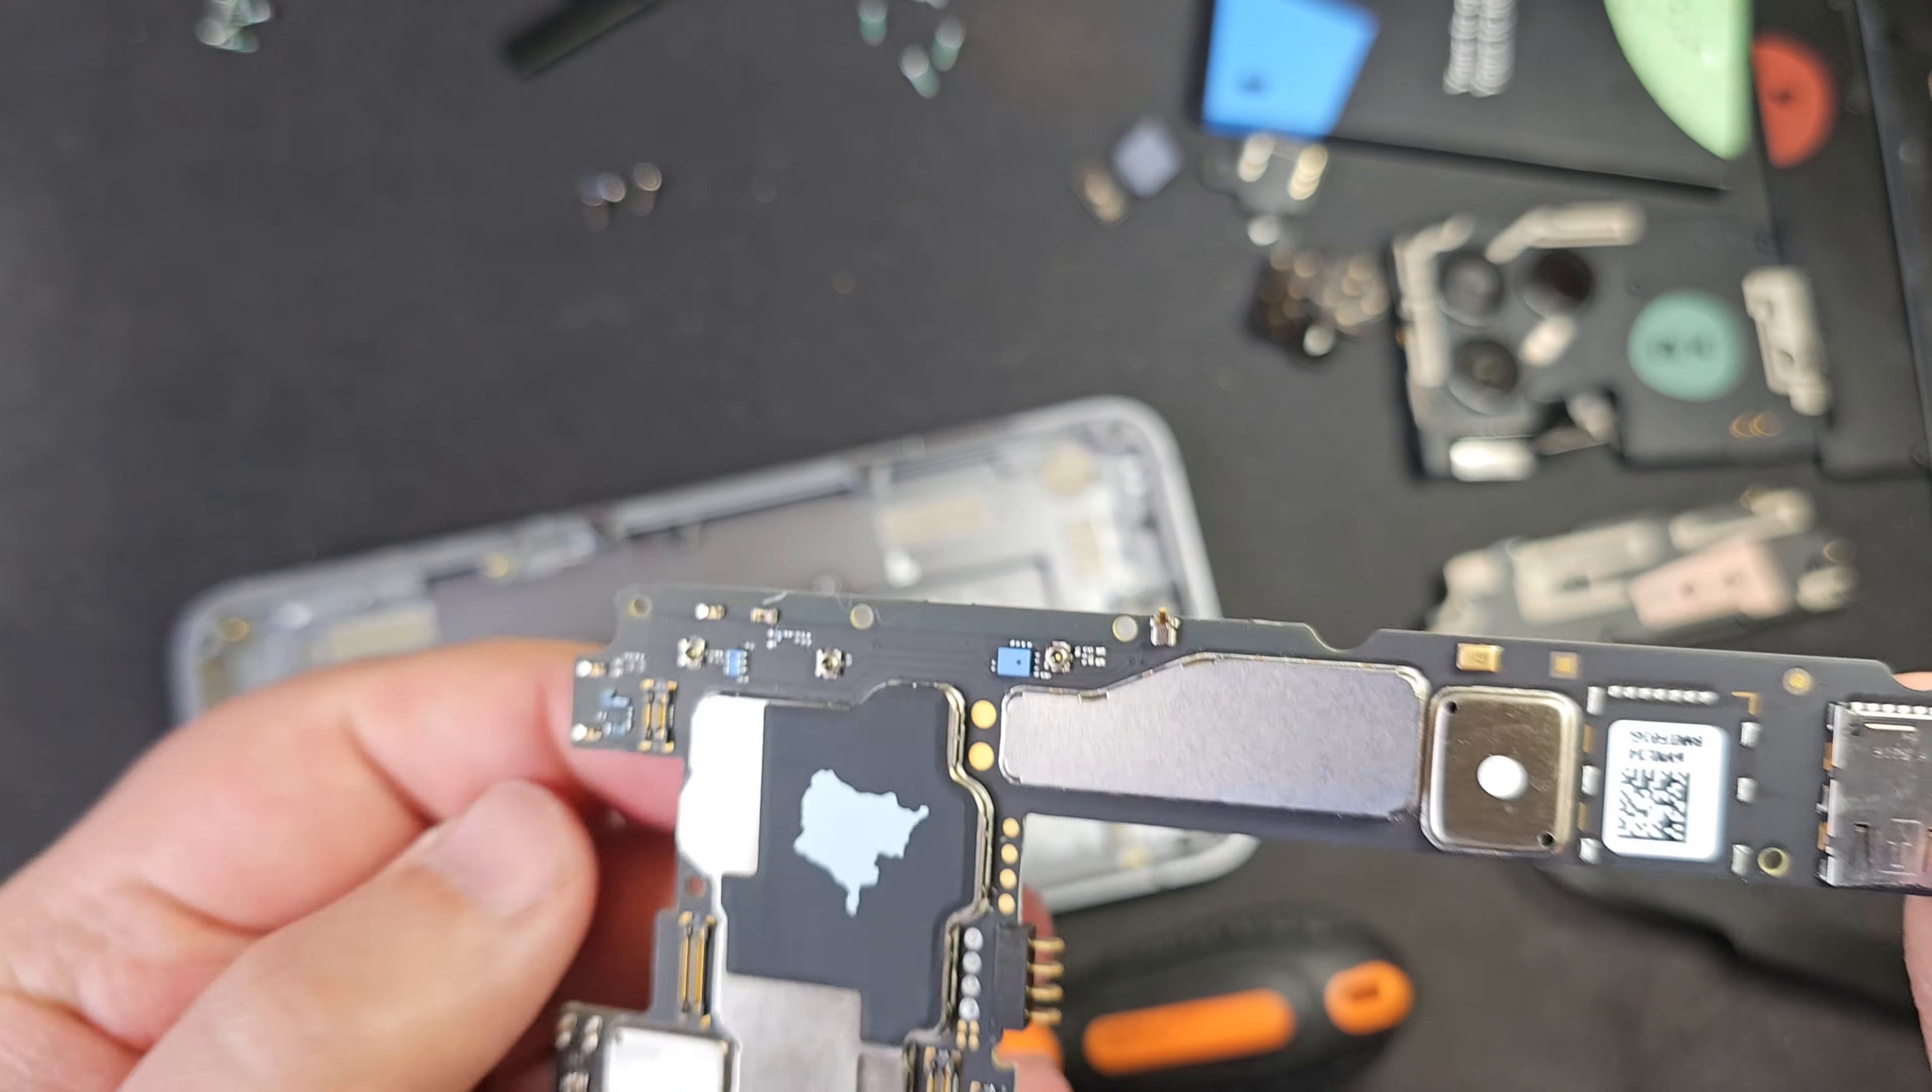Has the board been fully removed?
Yes.